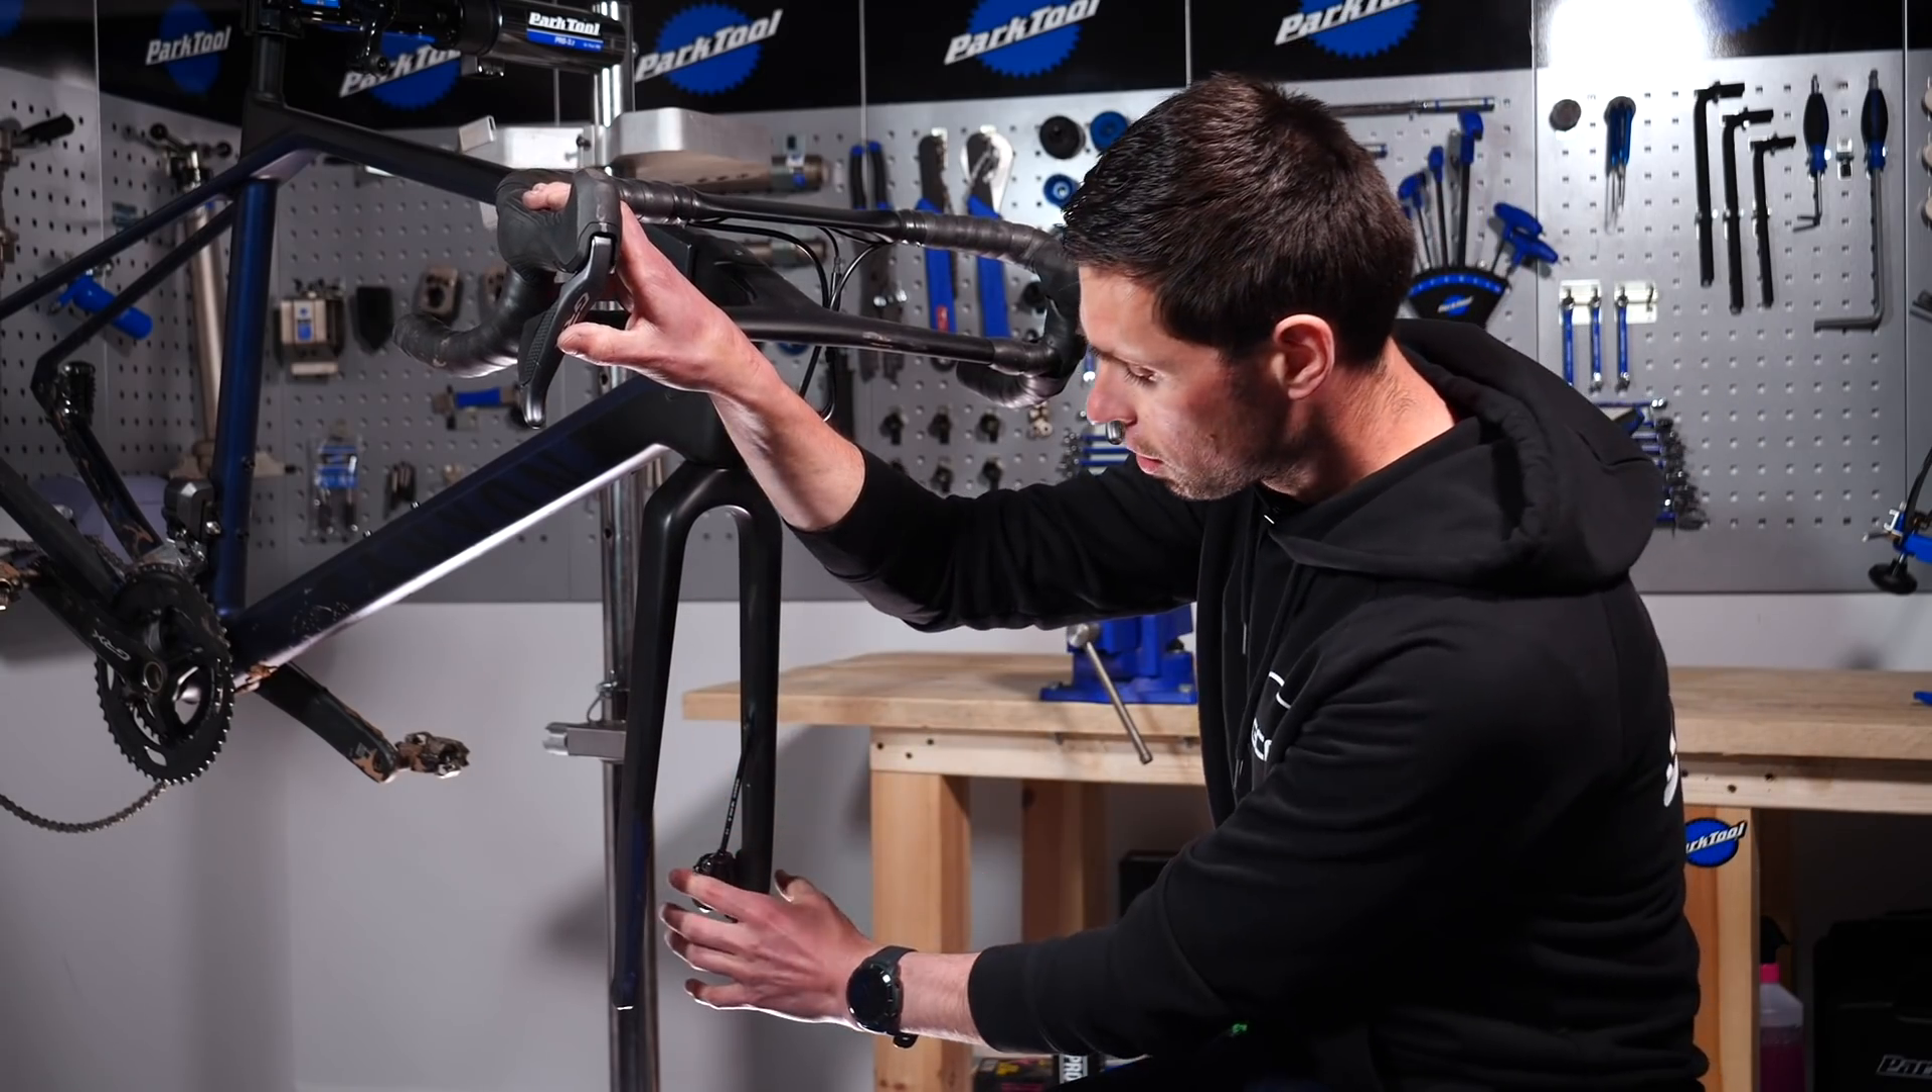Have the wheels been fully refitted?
No.